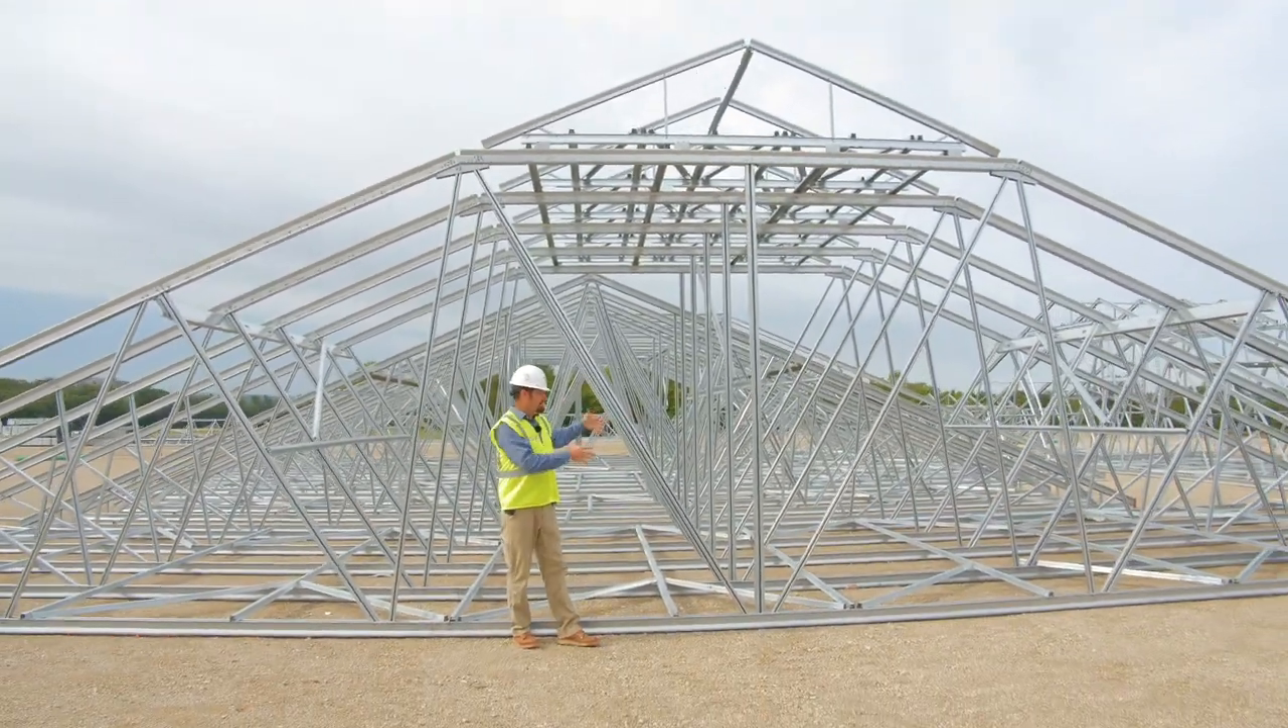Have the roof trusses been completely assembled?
Yes.